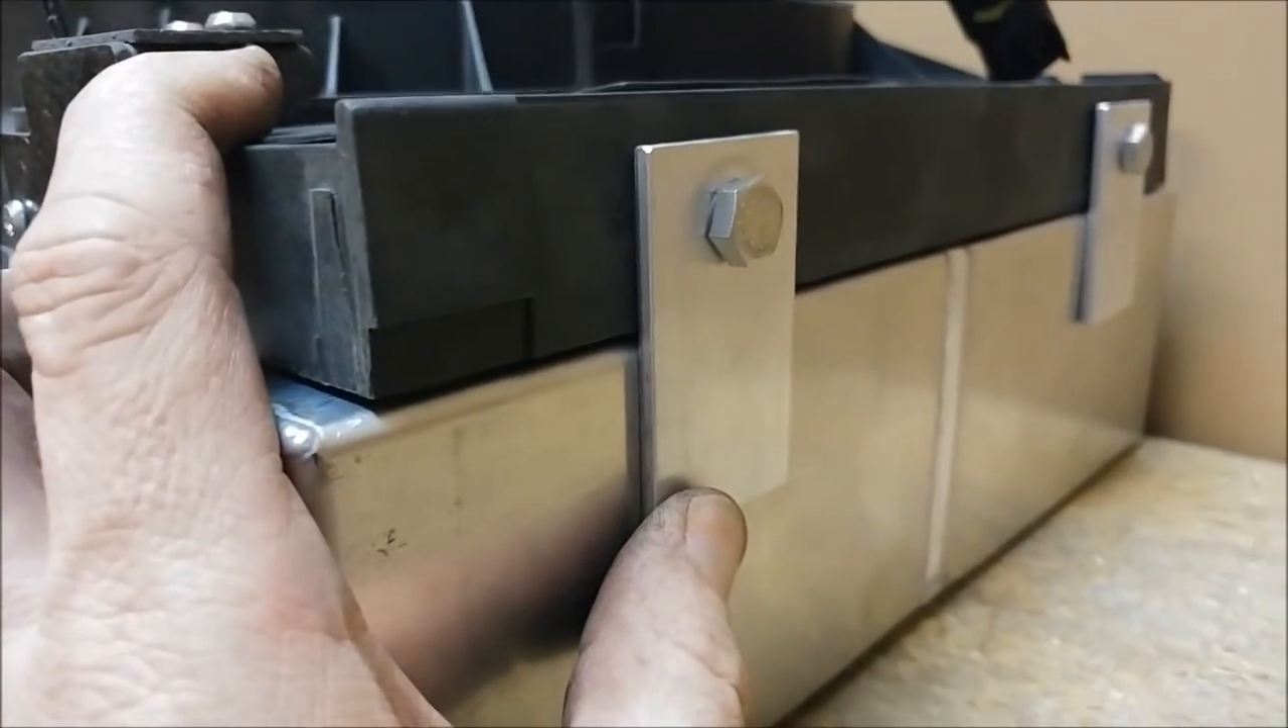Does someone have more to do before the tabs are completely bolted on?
No.